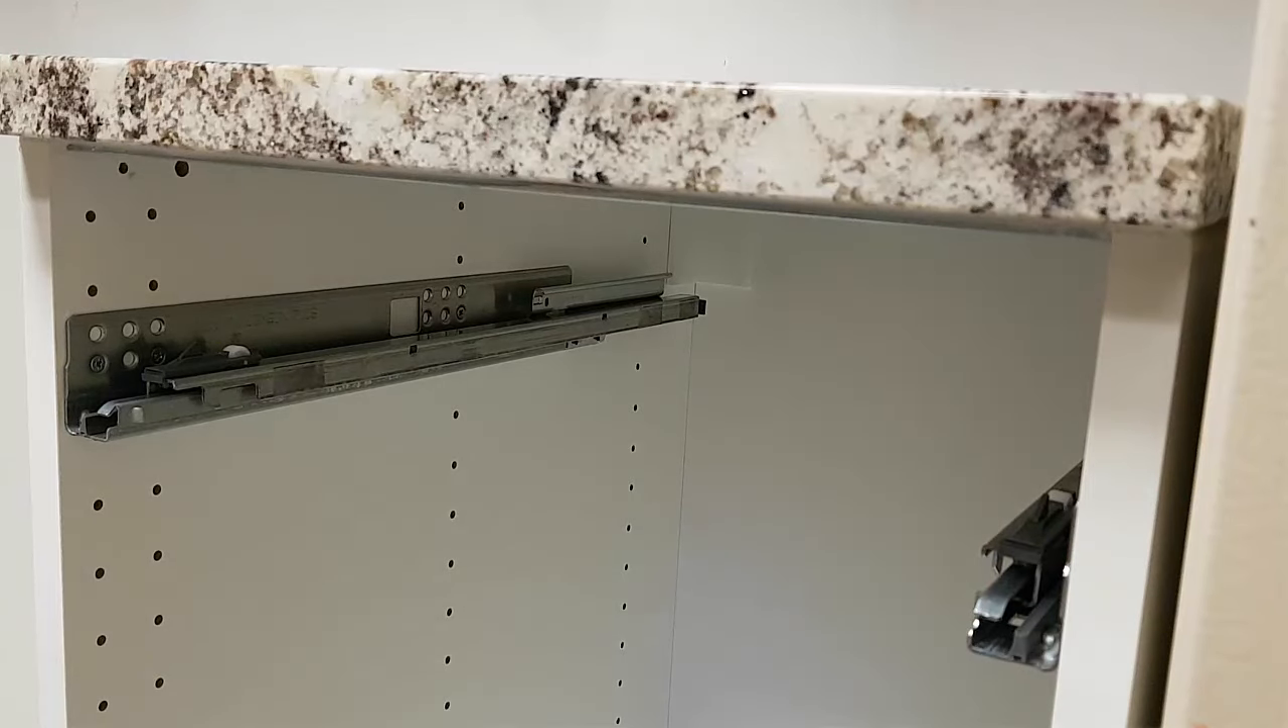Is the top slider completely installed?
Yes.